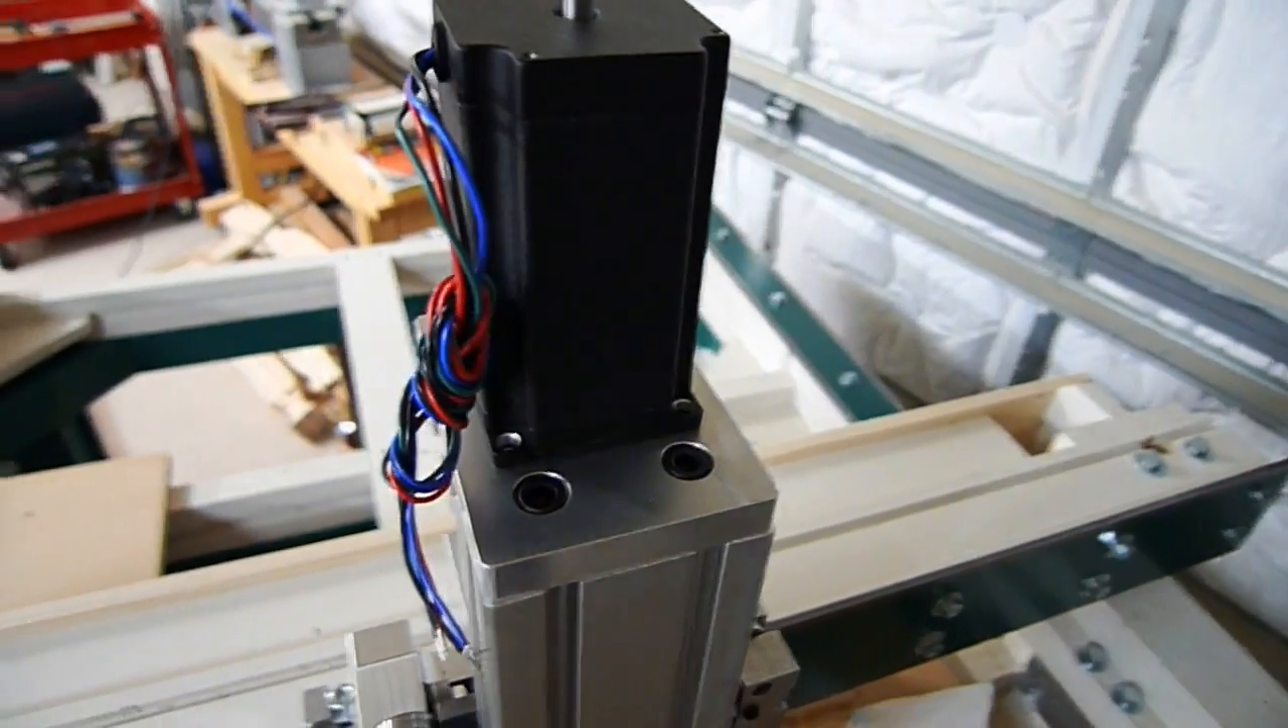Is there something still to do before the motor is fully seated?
No.